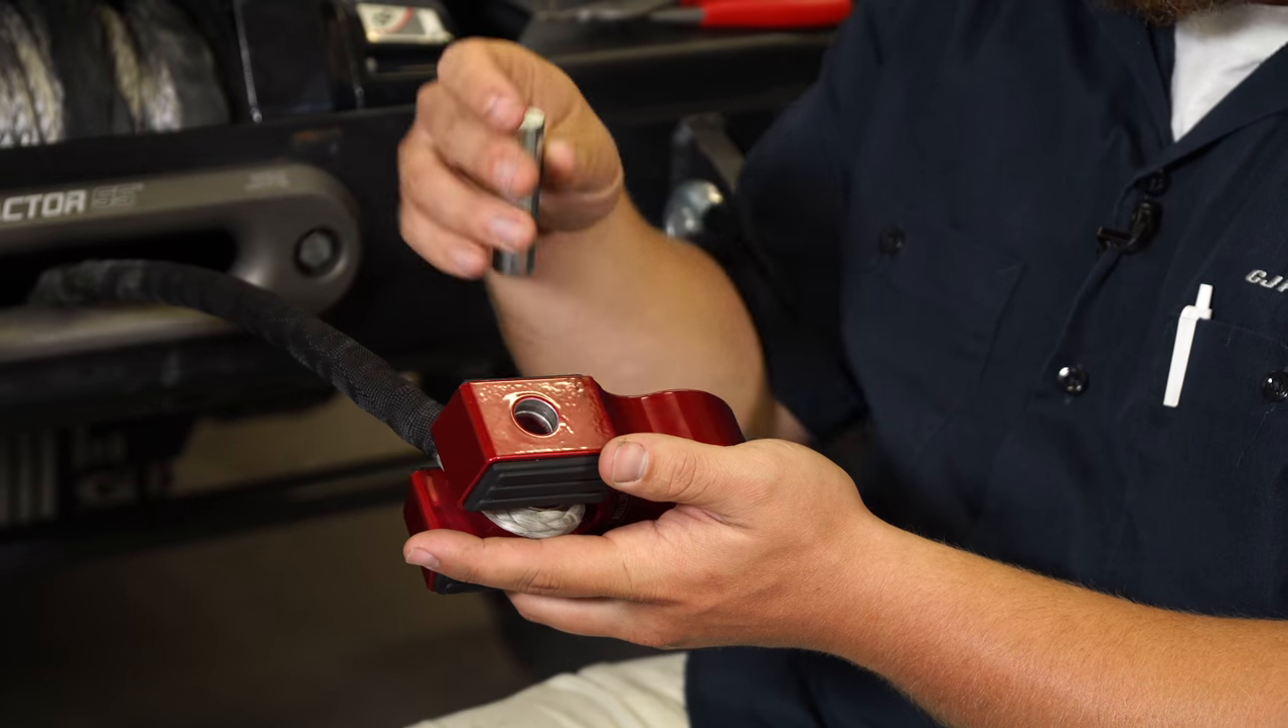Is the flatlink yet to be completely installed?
Yes.